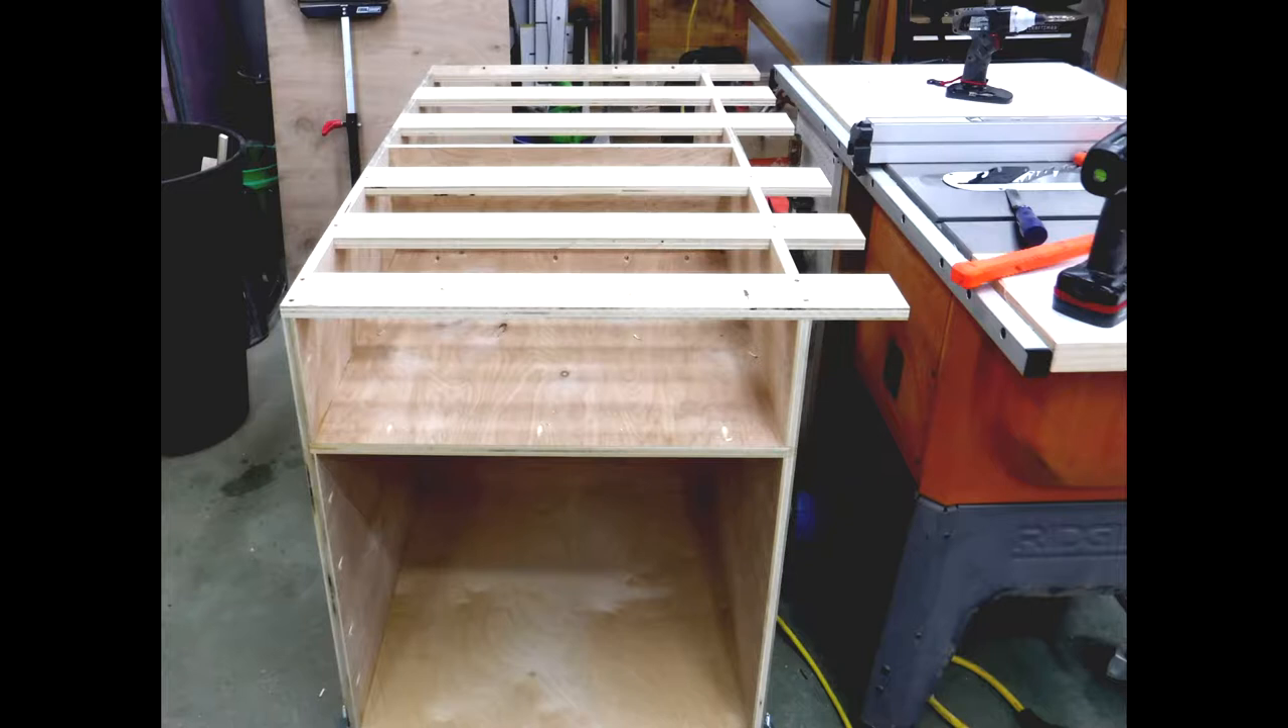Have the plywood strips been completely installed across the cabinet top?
Yes.